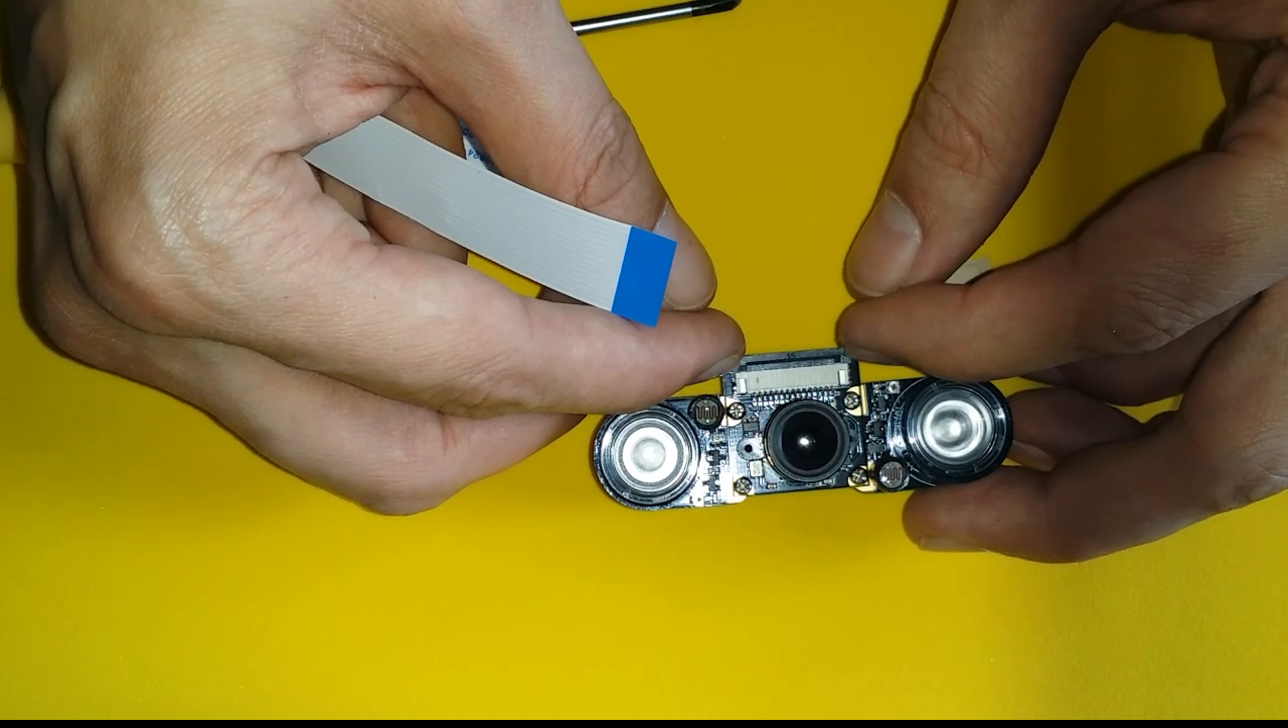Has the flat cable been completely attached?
No.